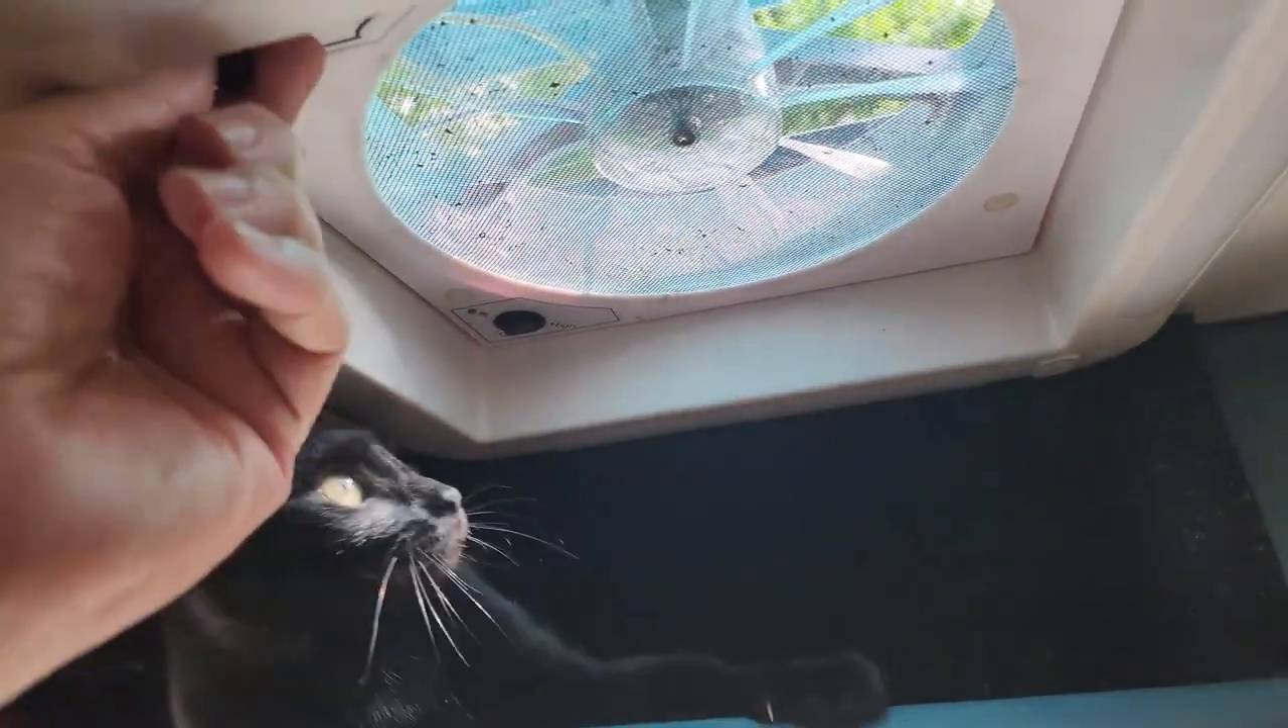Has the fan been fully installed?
Yes.